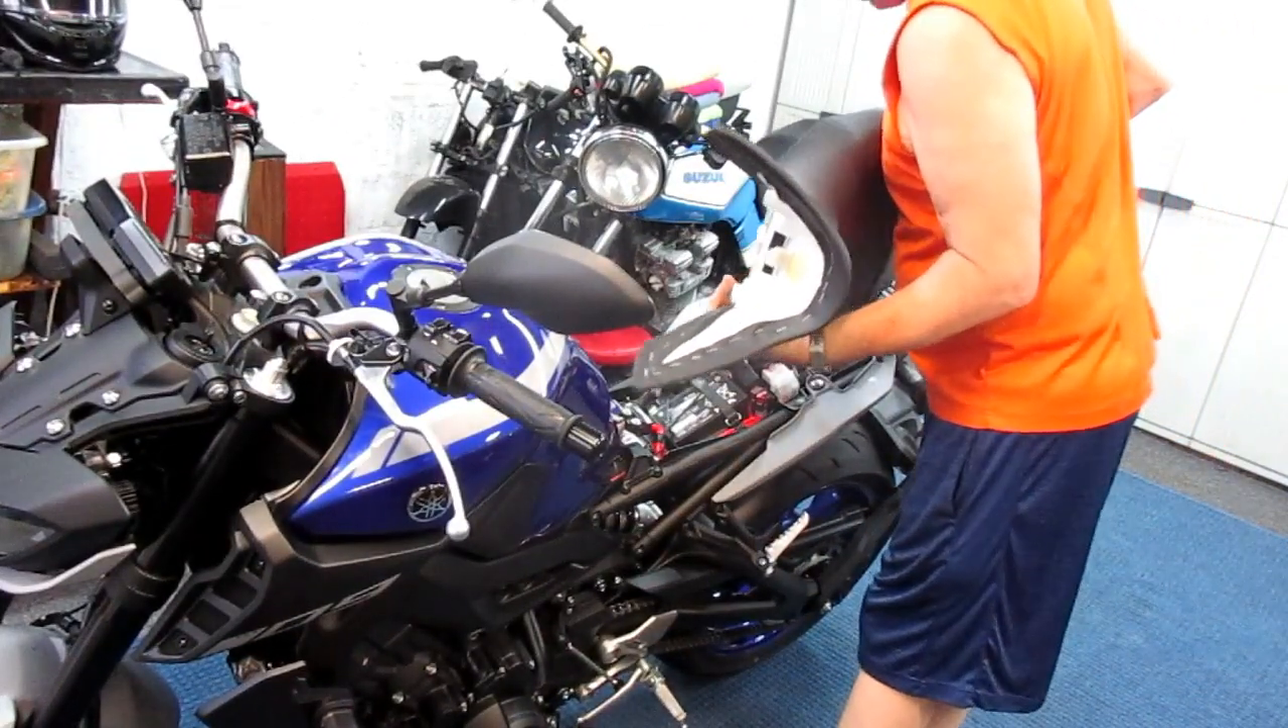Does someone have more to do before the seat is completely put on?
Yes.